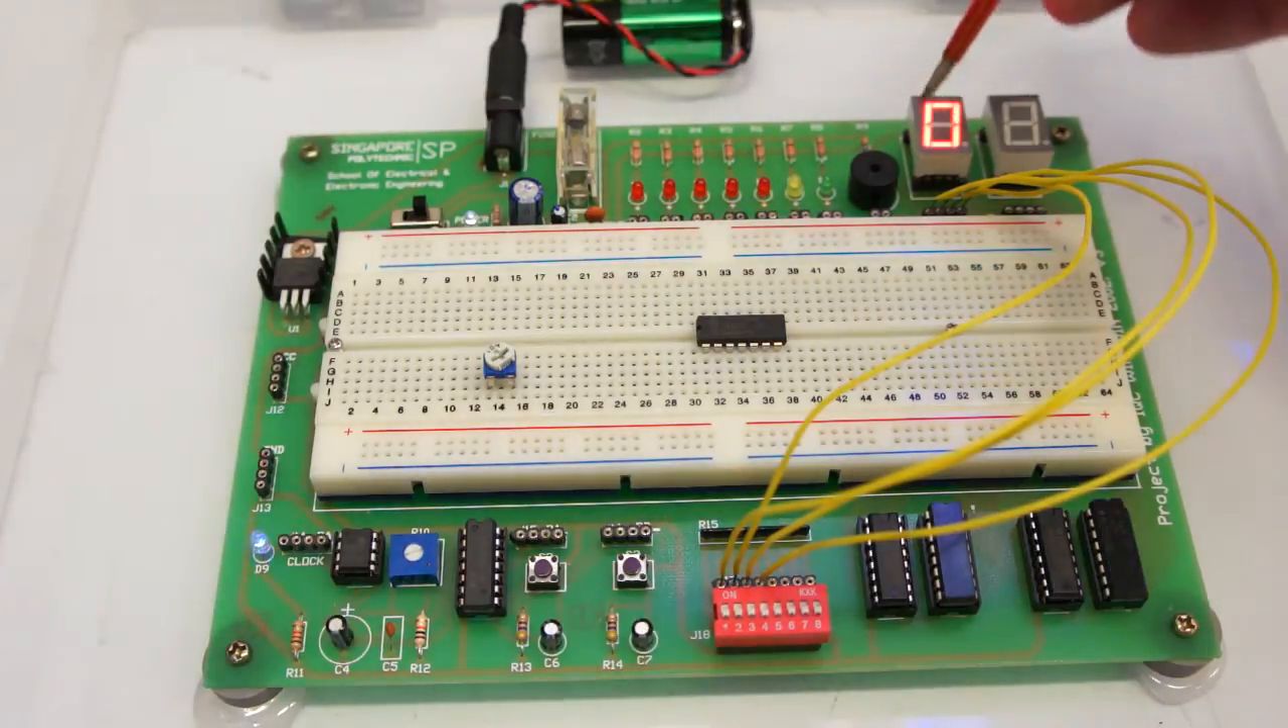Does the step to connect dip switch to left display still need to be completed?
No.